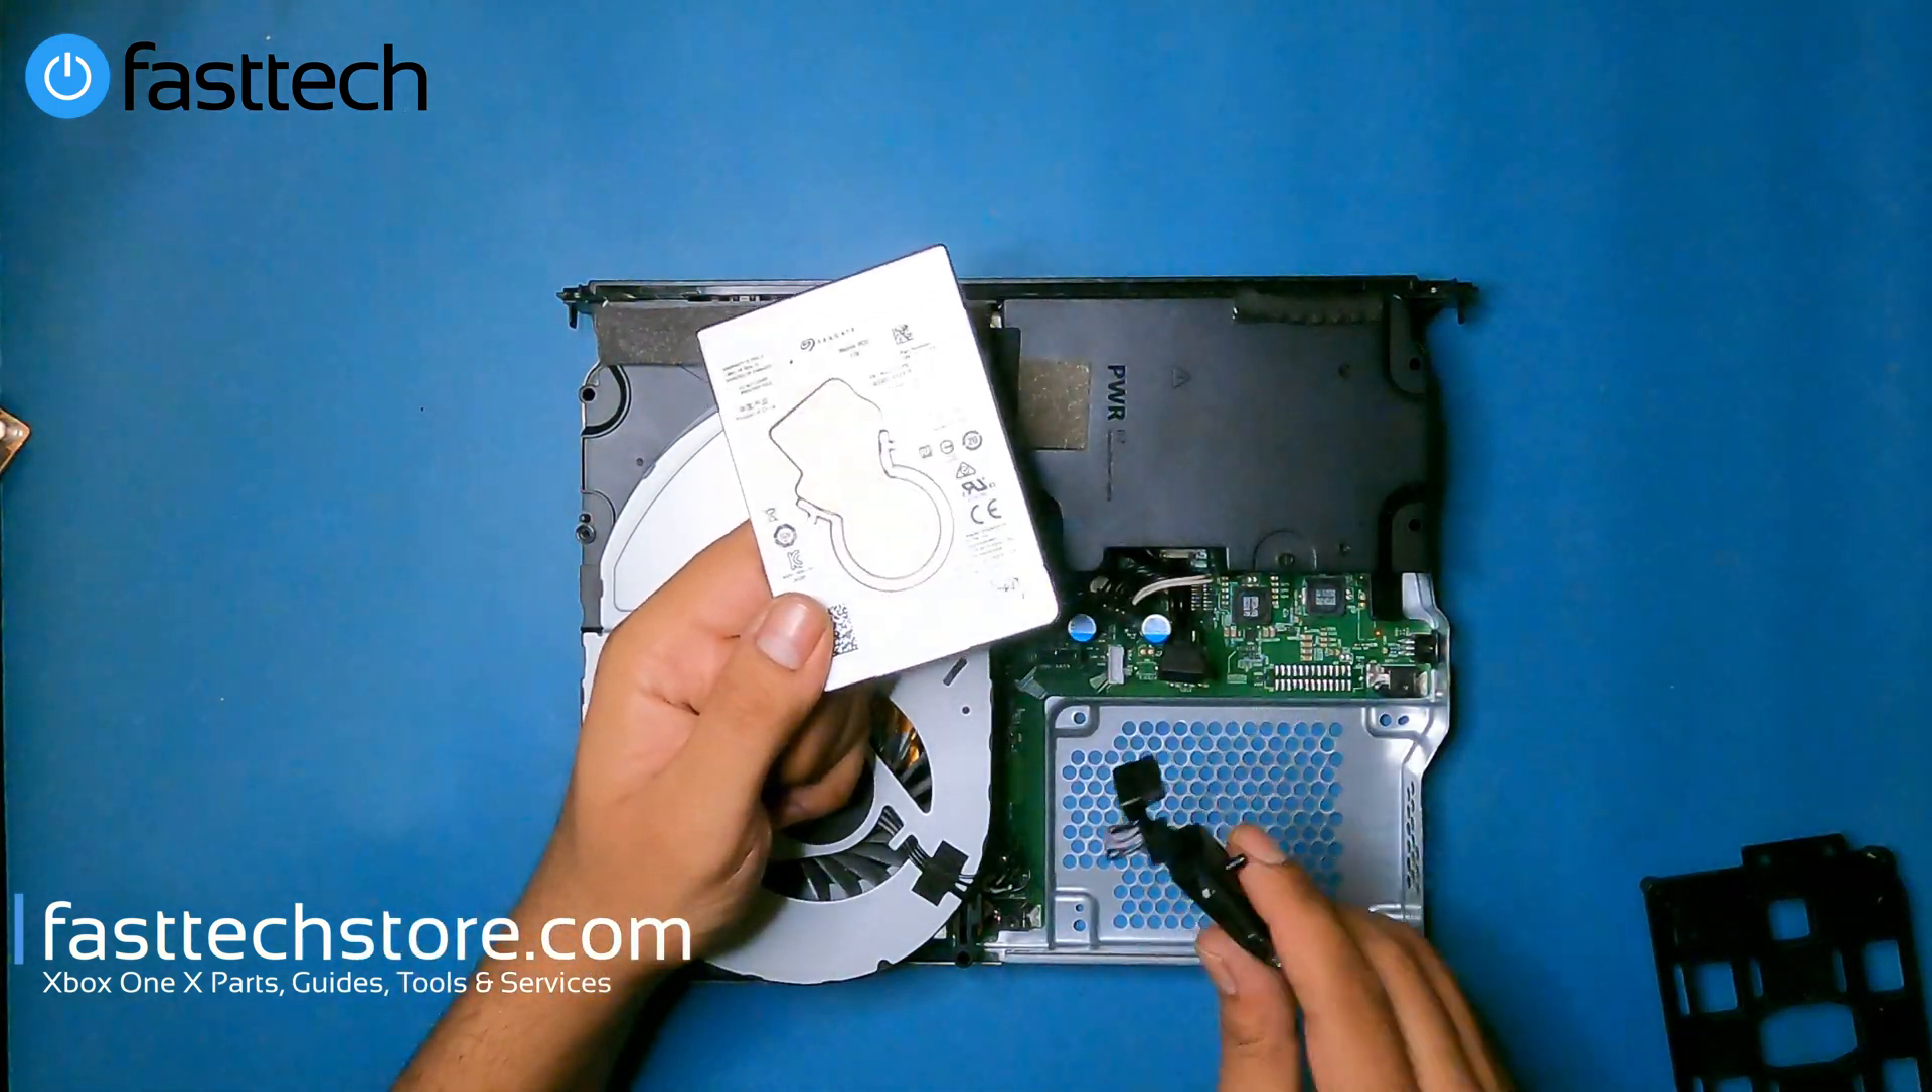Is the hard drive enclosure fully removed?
Yes.